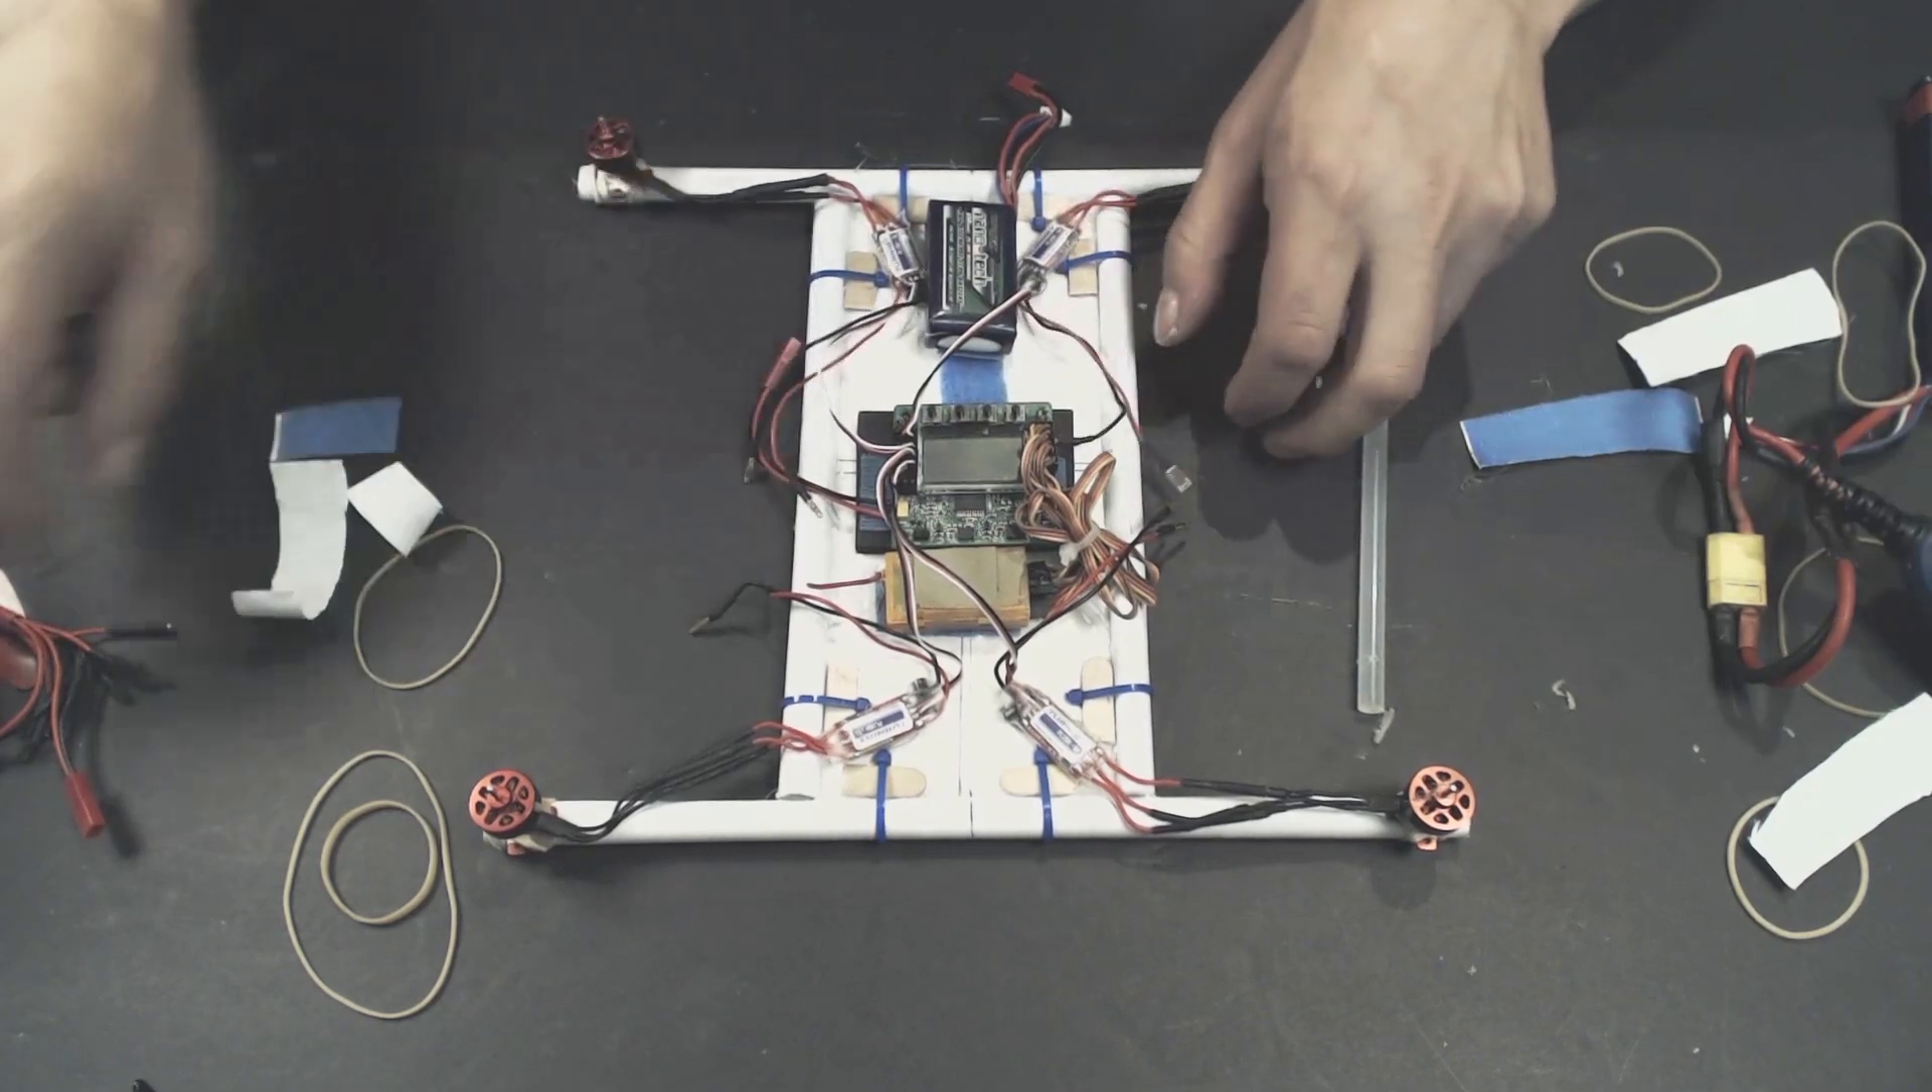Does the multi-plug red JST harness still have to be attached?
Yes.